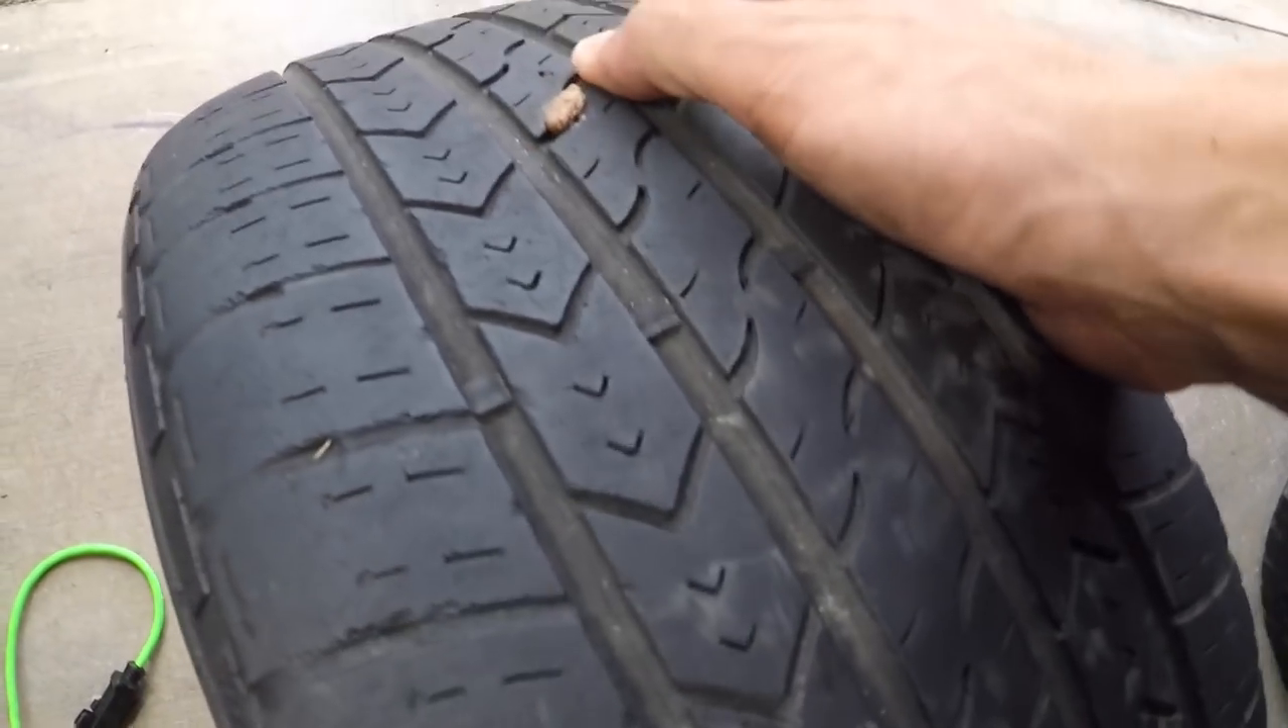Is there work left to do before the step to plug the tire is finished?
No.